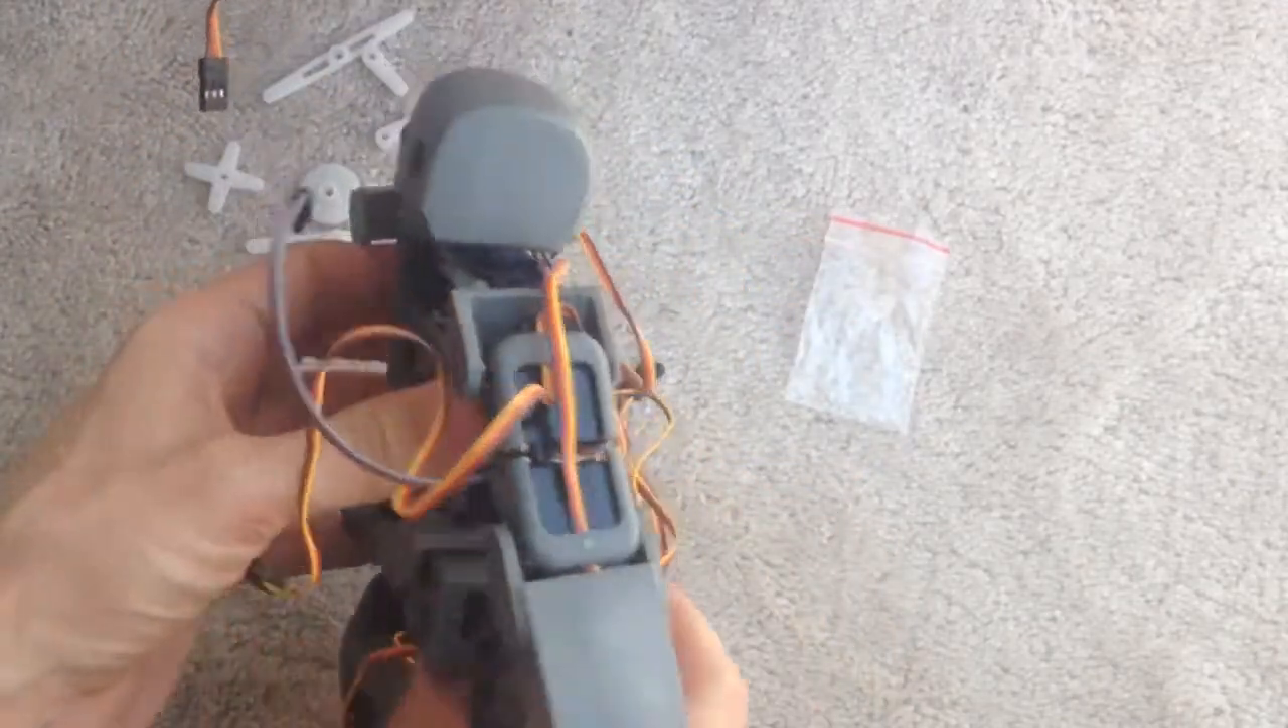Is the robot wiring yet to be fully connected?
Yes.